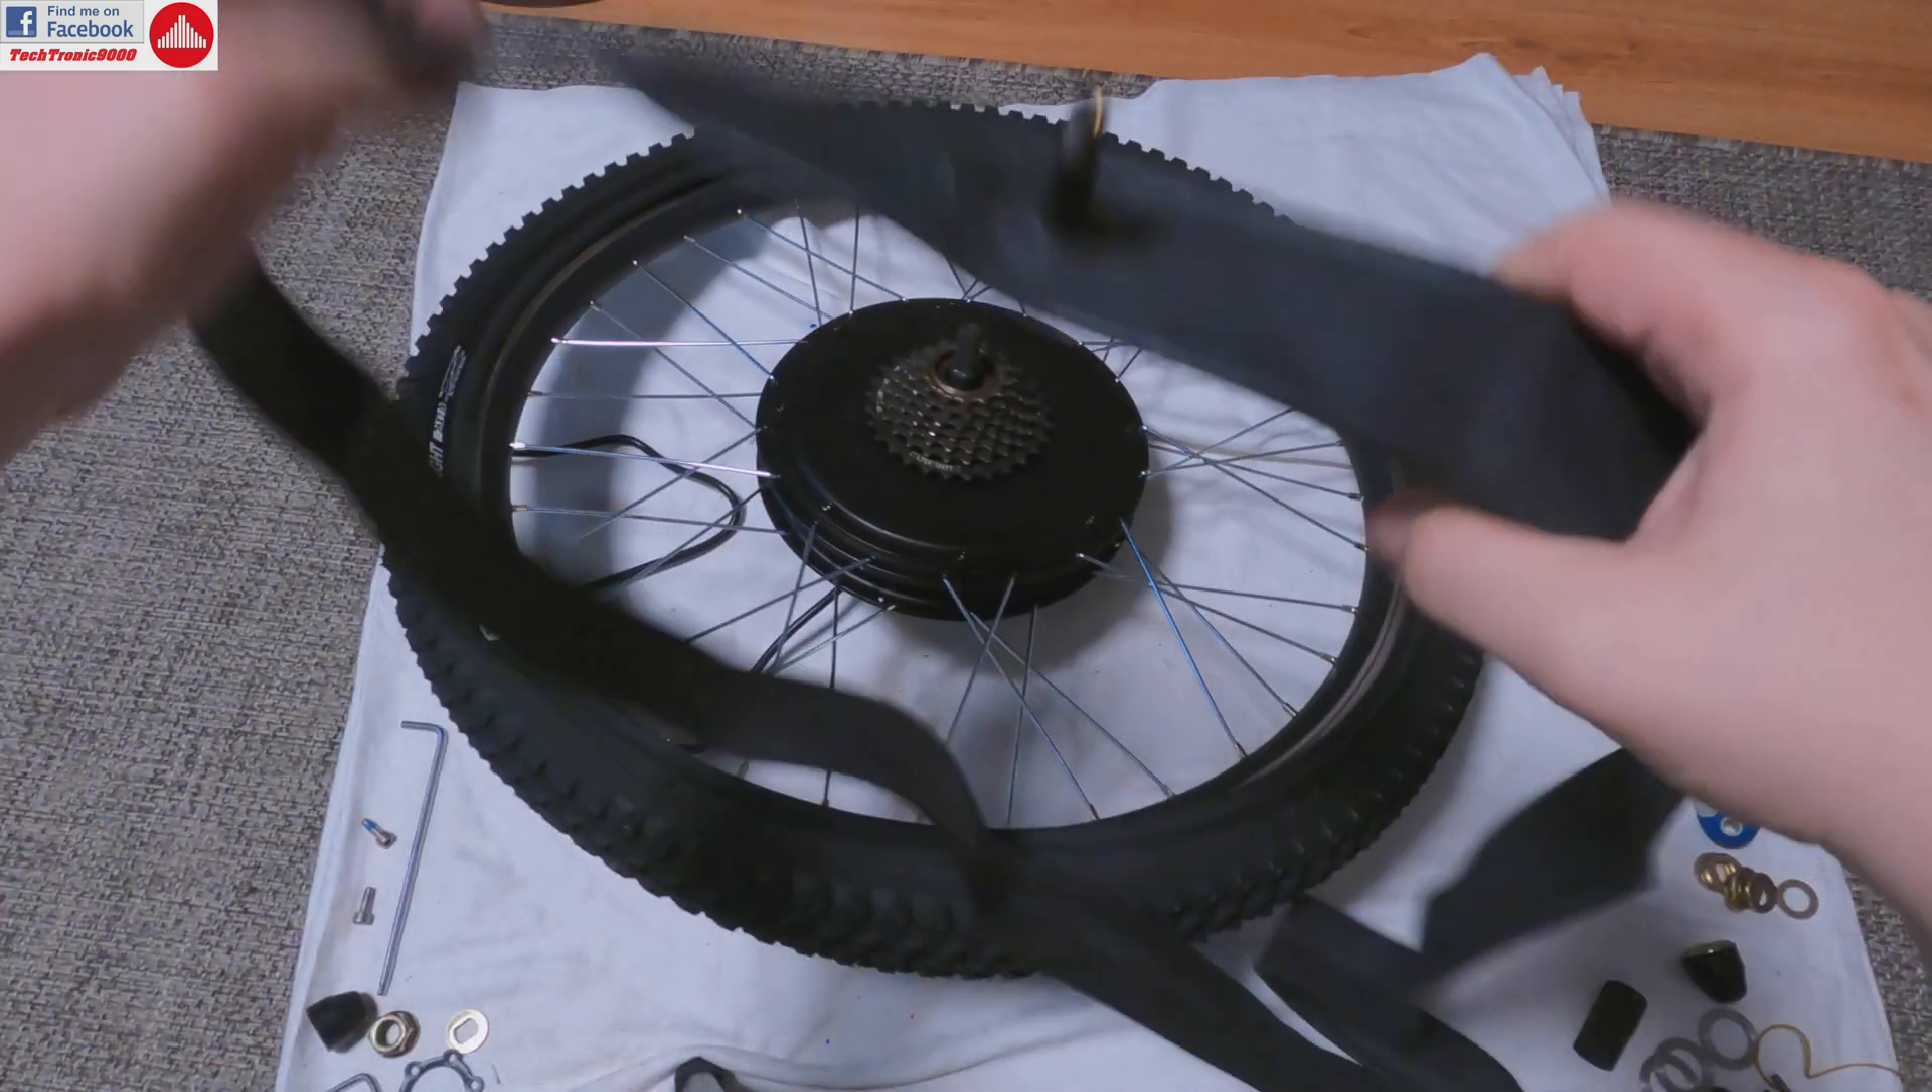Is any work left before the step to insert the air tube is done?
Yes.